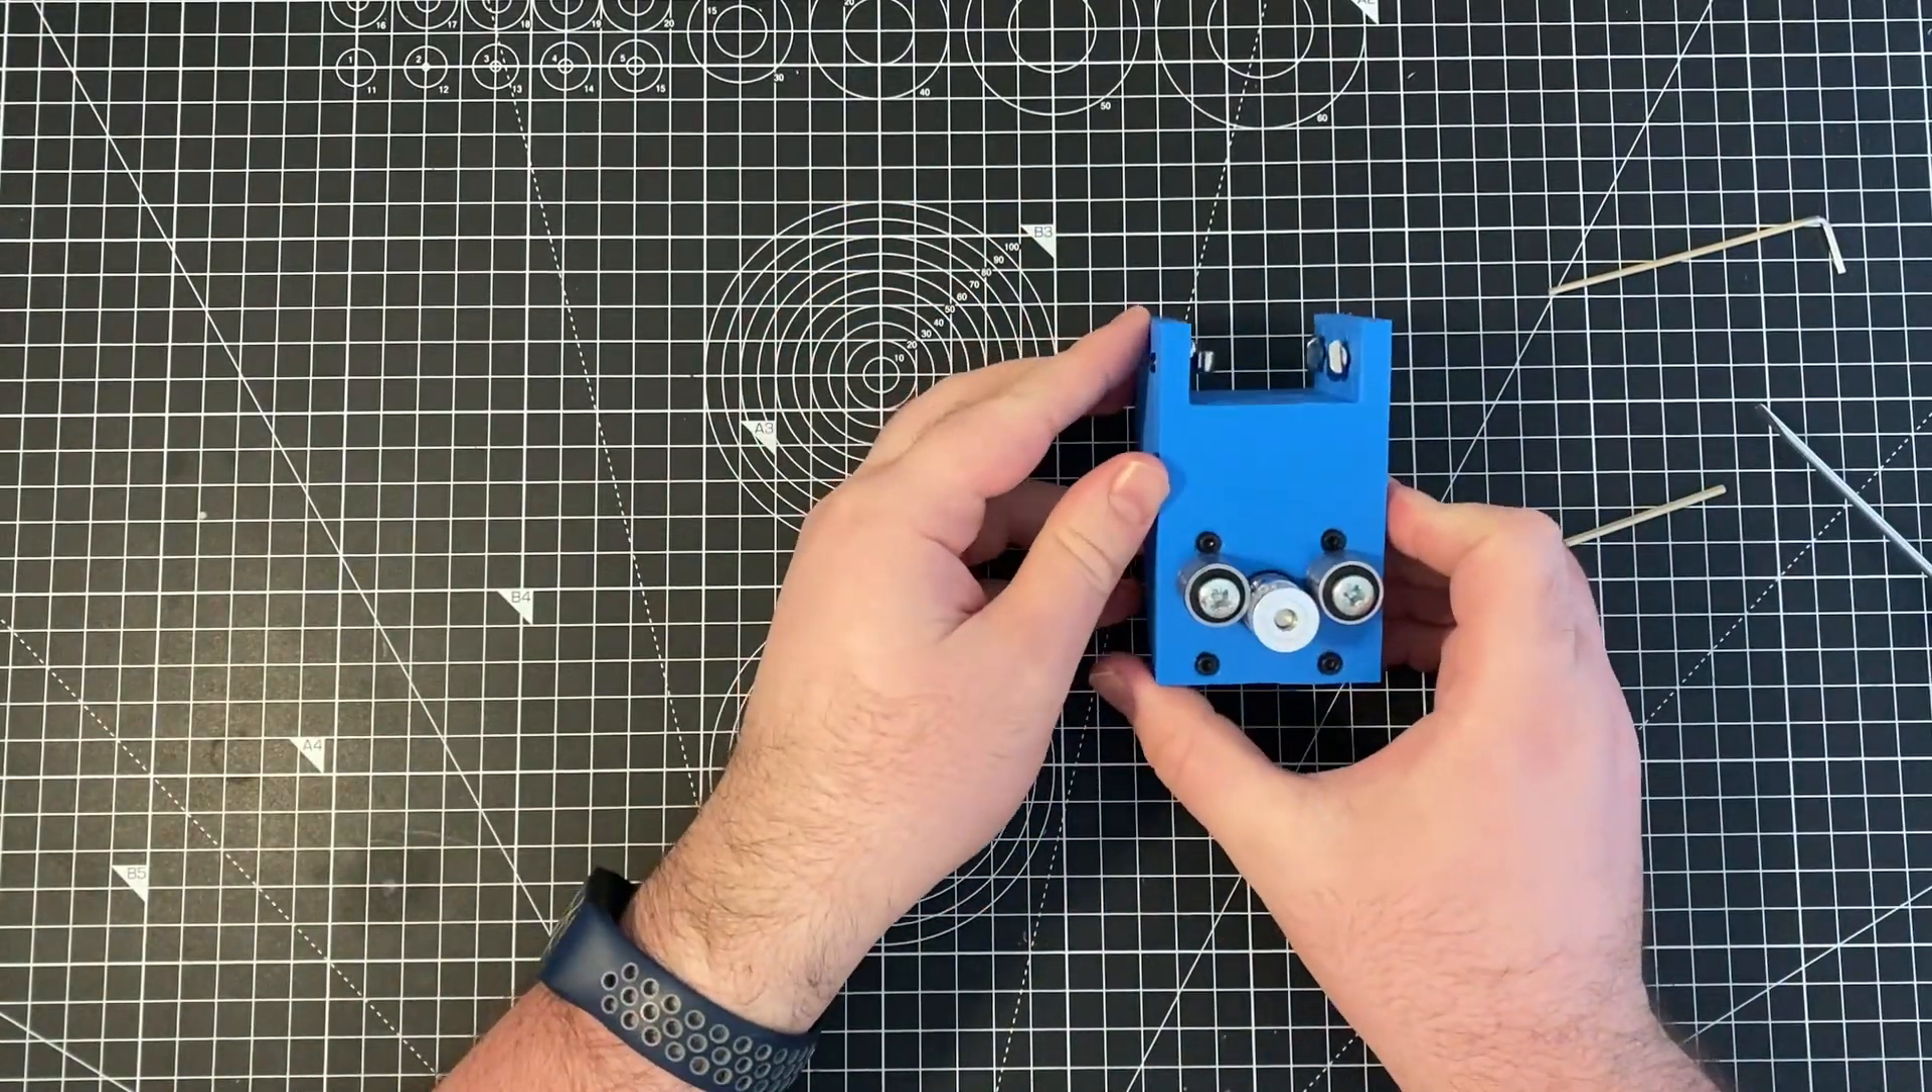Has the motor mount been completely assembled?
Yes.